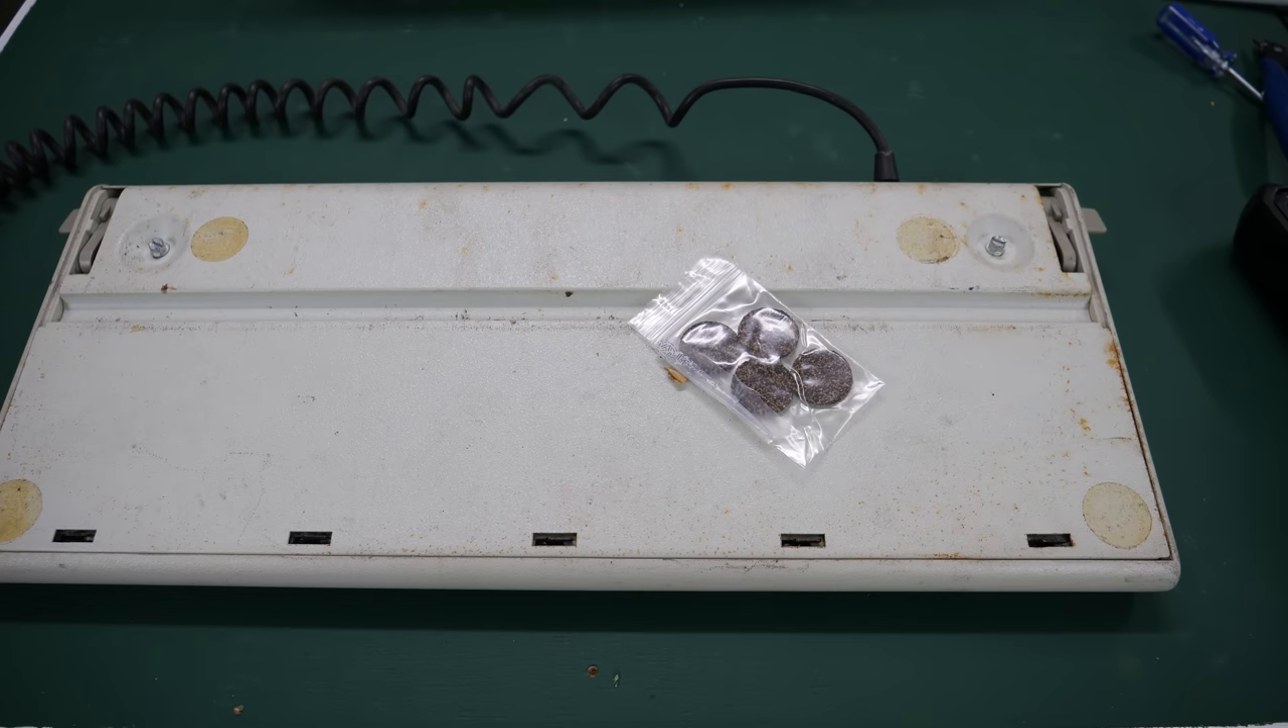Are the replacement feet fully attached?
No.